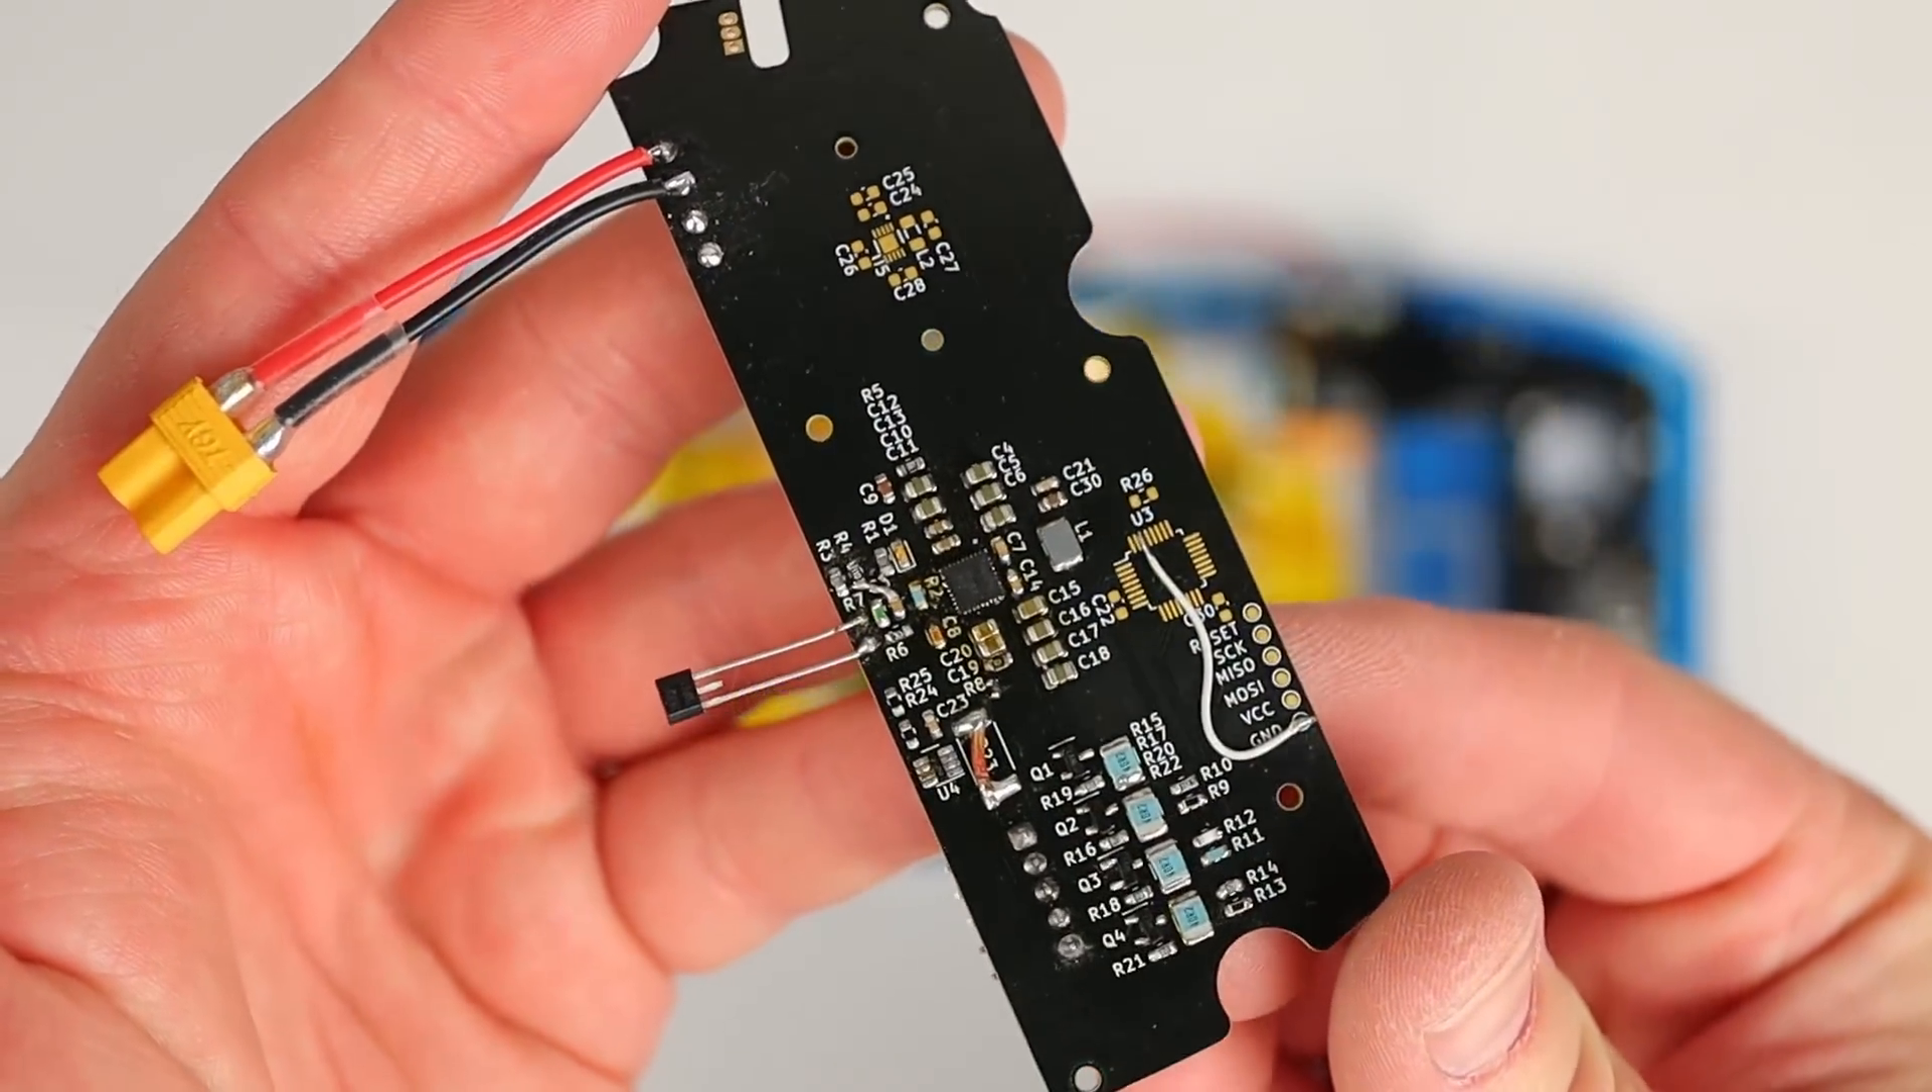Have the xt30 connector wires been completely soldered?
Yes.